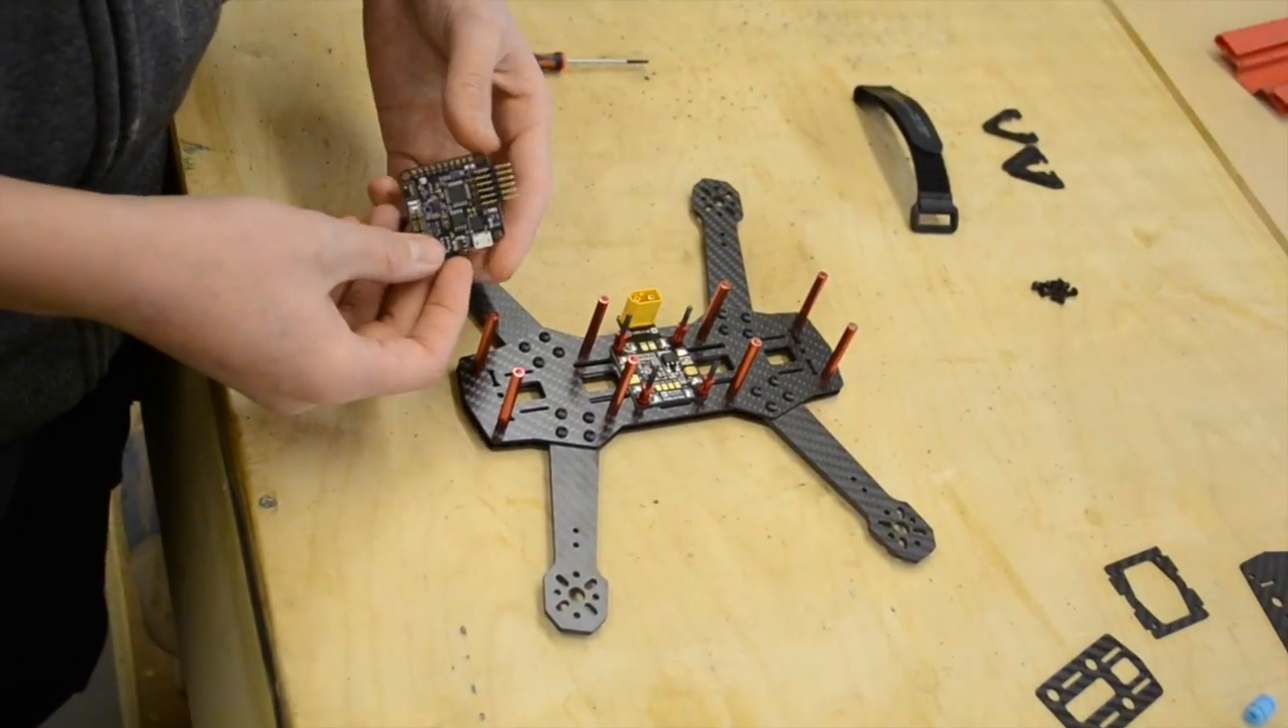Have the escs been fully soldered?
No.